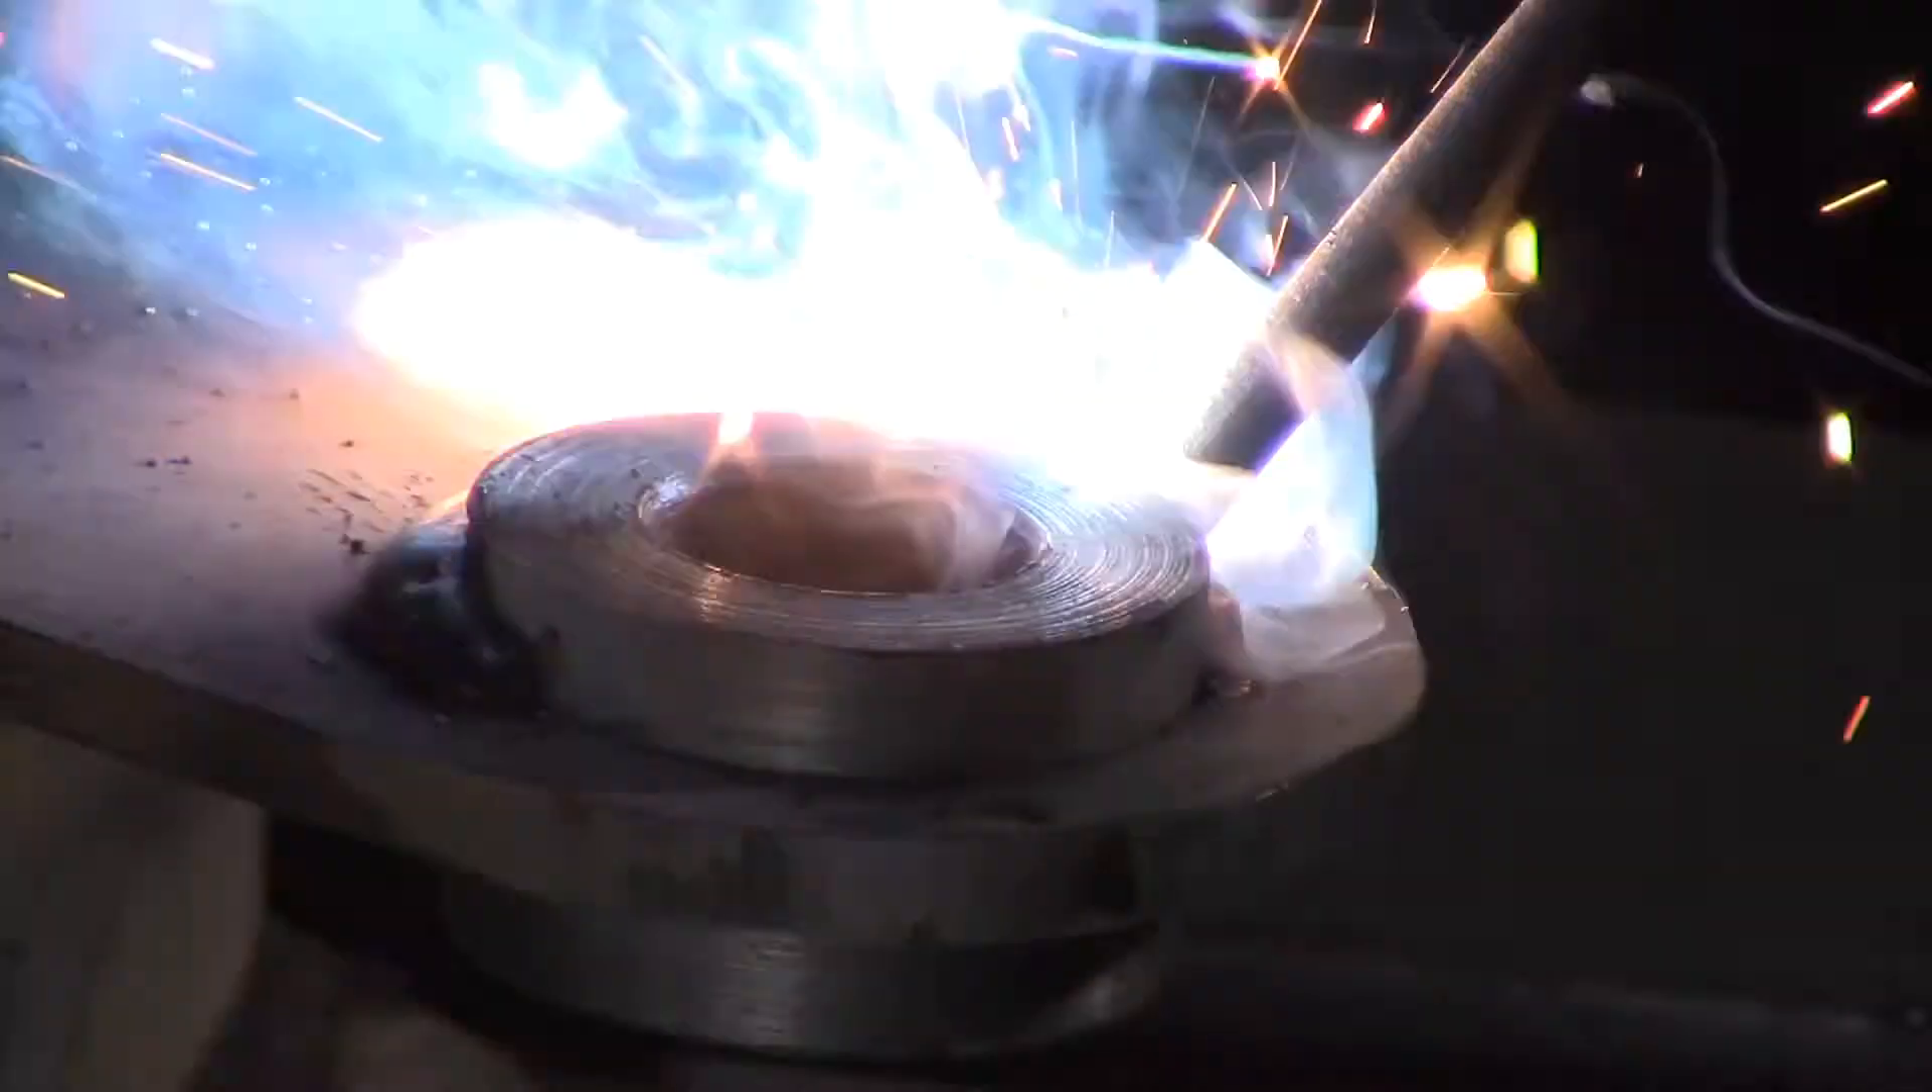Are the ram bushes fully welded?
No.